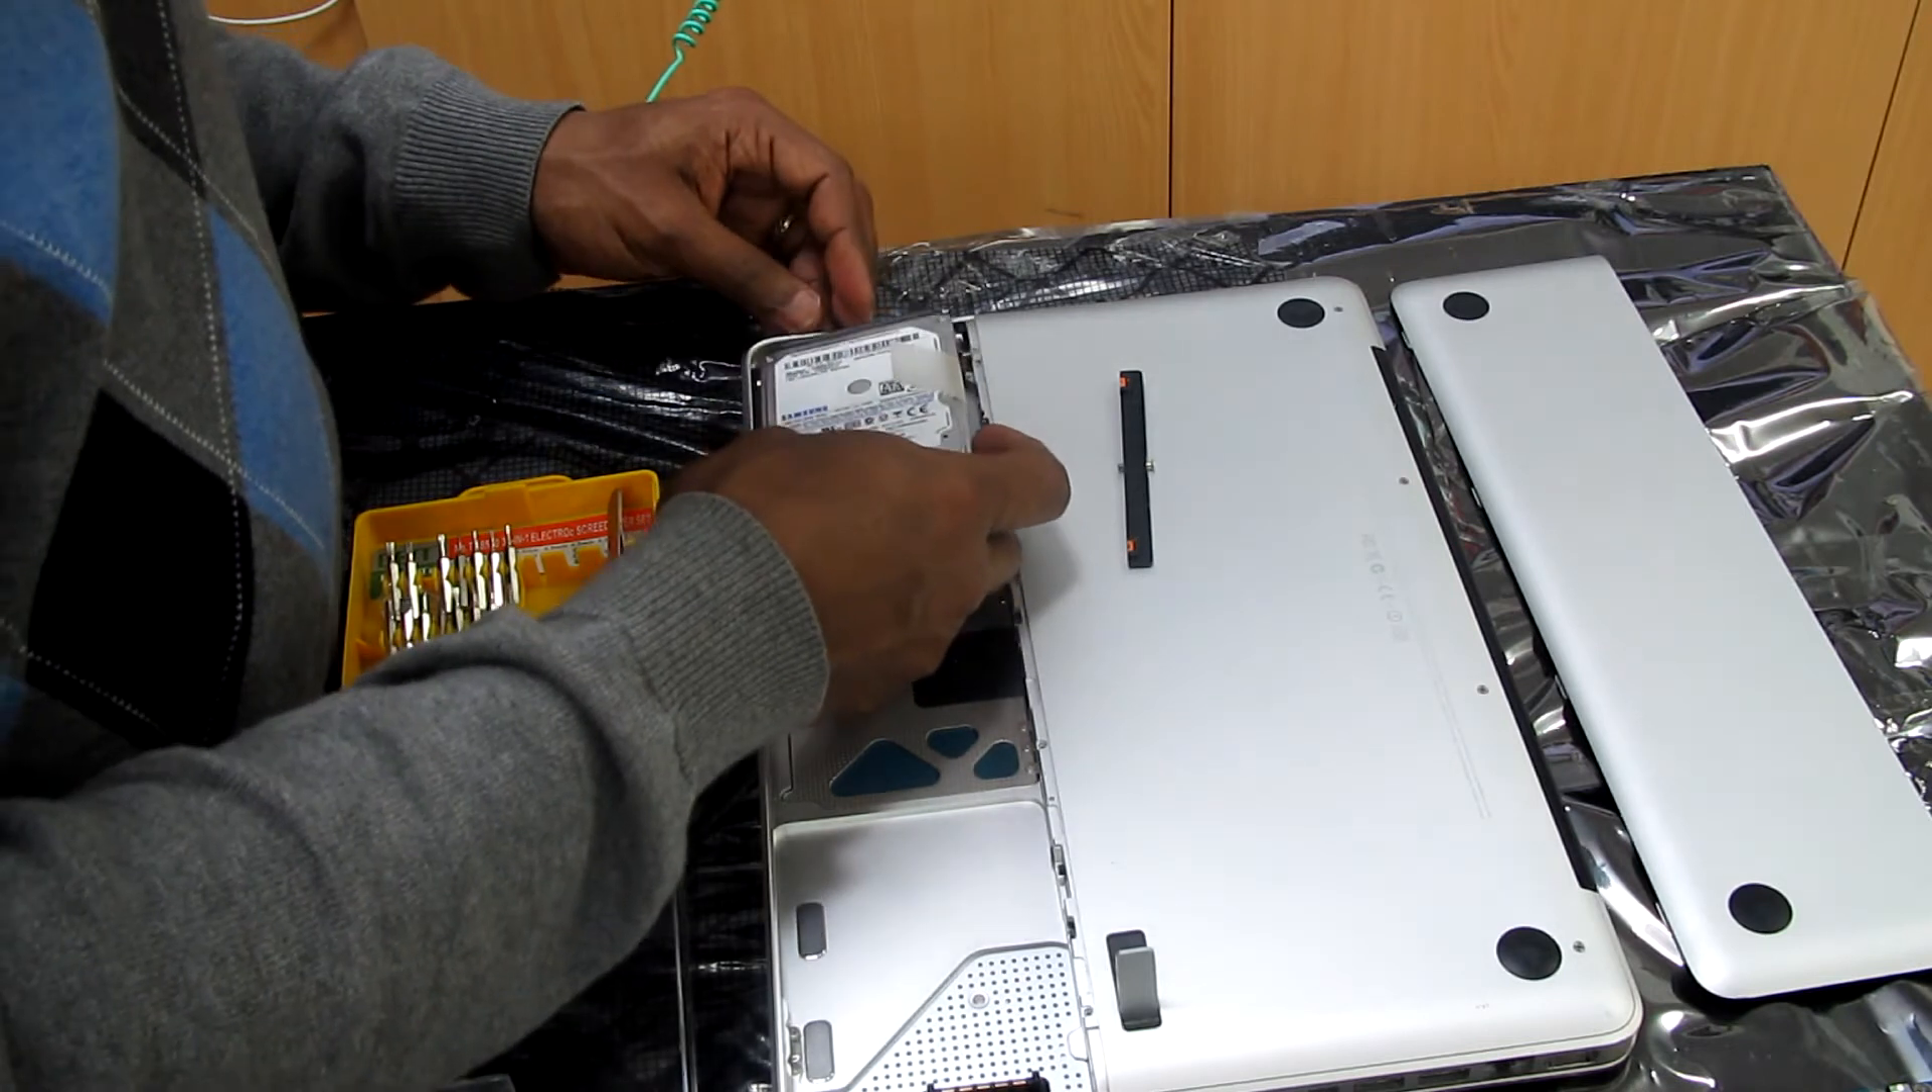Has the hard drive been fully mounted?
No.